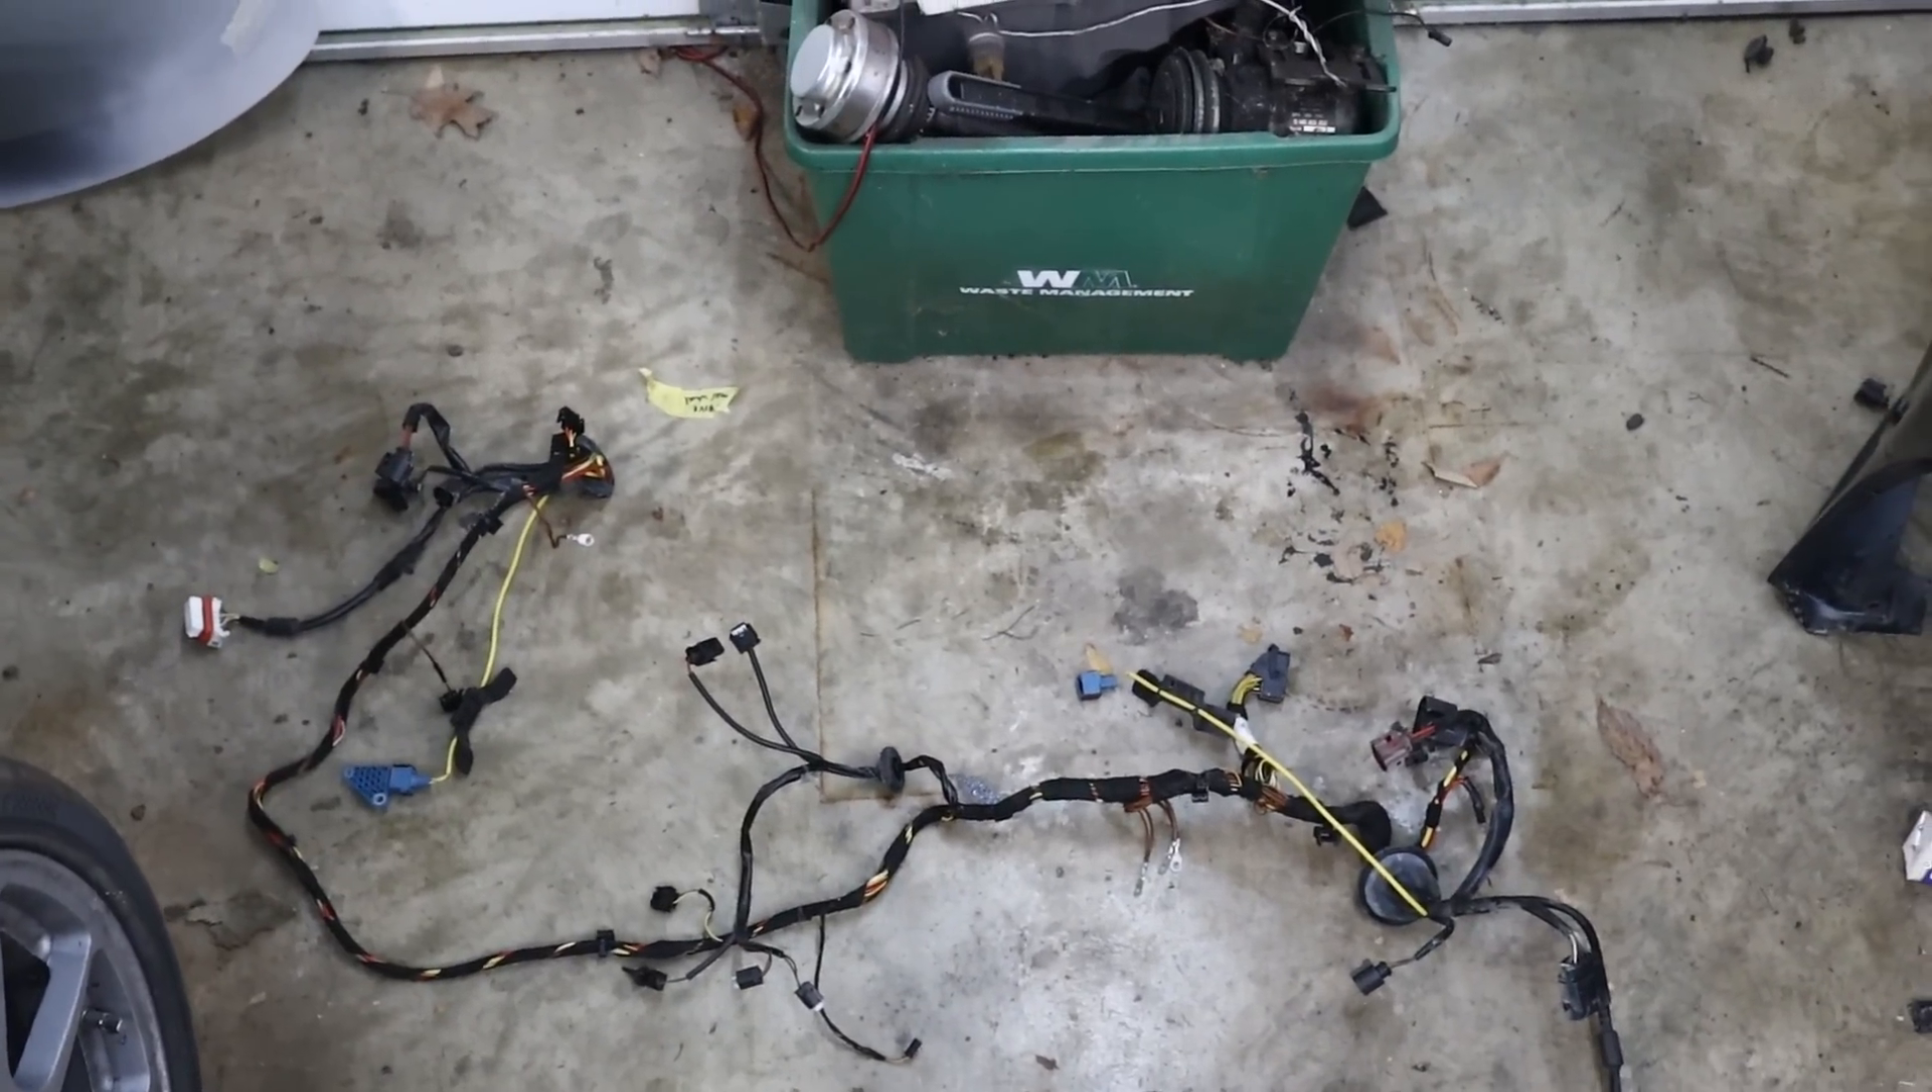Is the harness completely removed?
Yes.